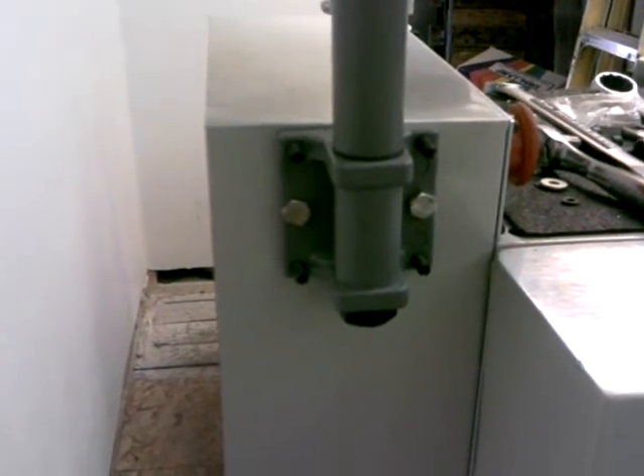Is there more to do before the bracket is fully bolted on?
No.